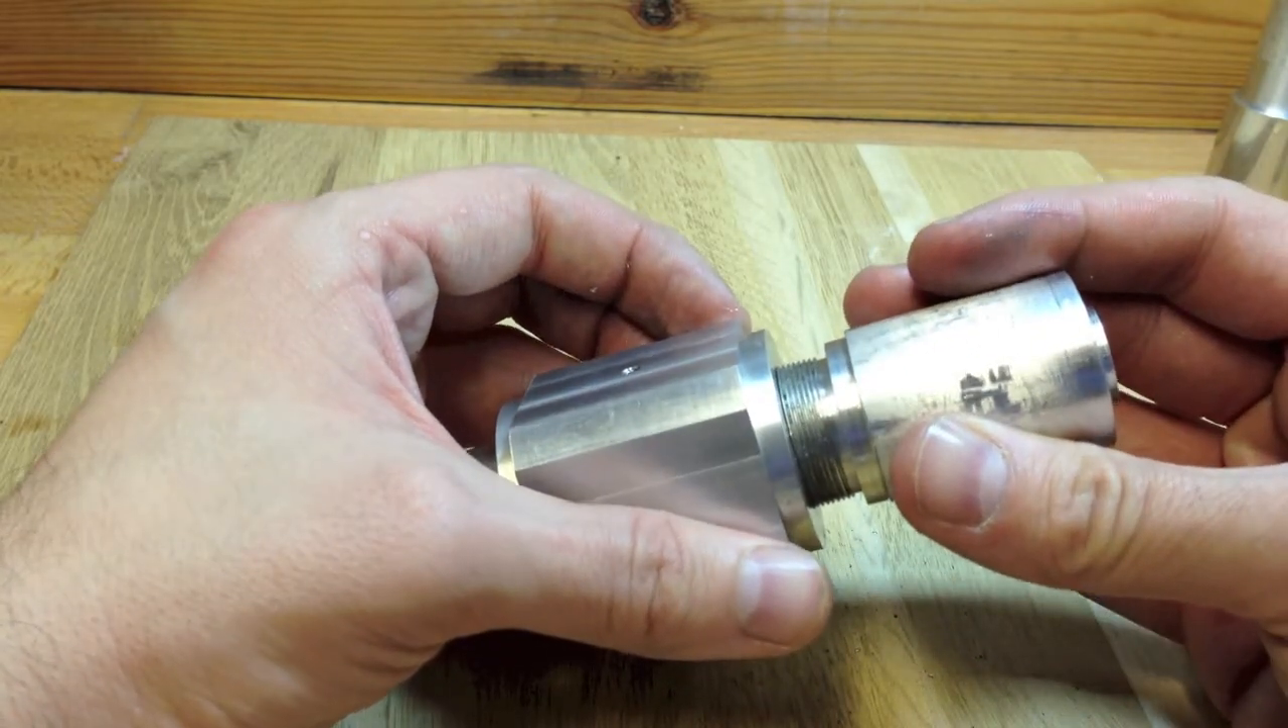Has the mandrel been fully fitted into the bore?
No.